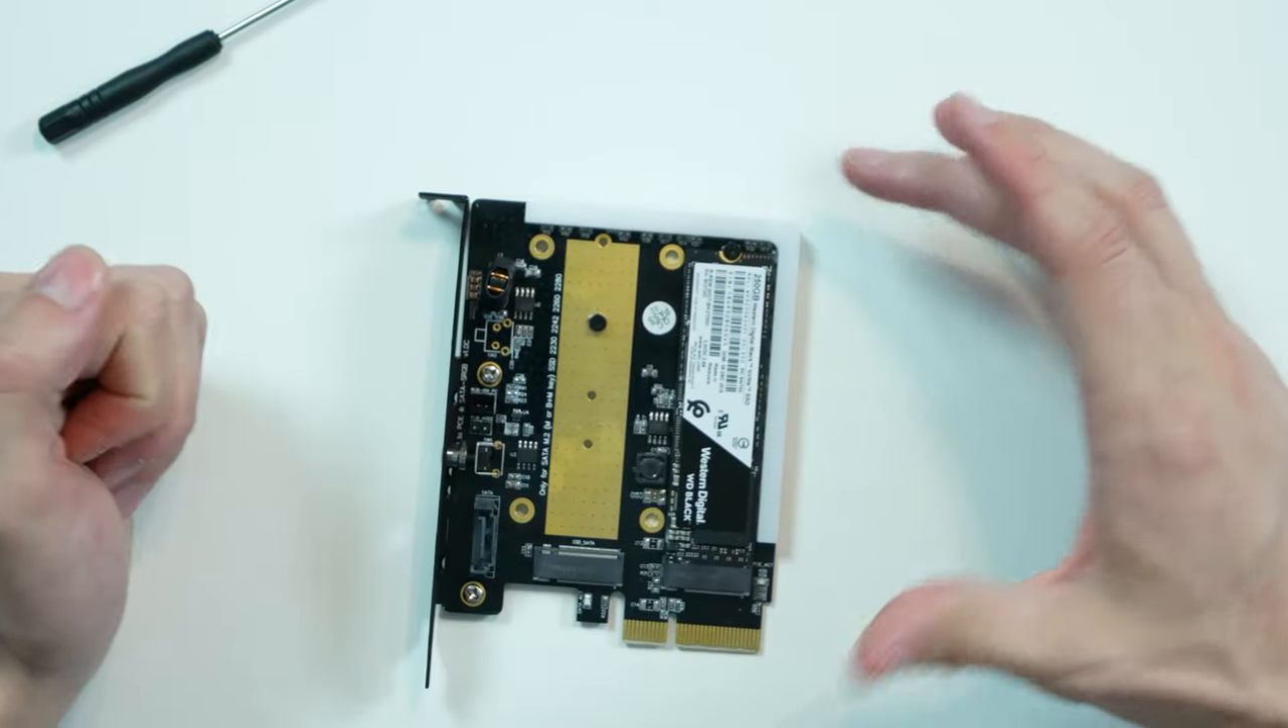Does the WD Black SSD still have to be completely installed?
No.